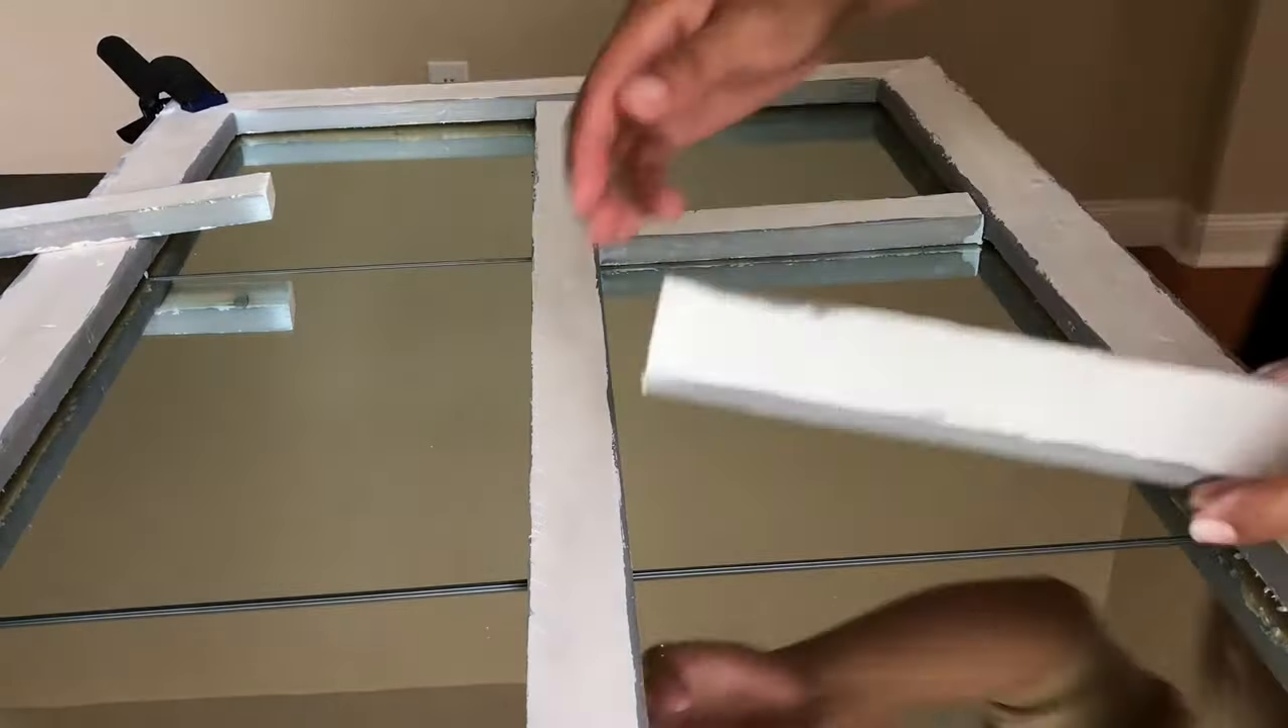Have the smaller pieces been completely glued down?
No.